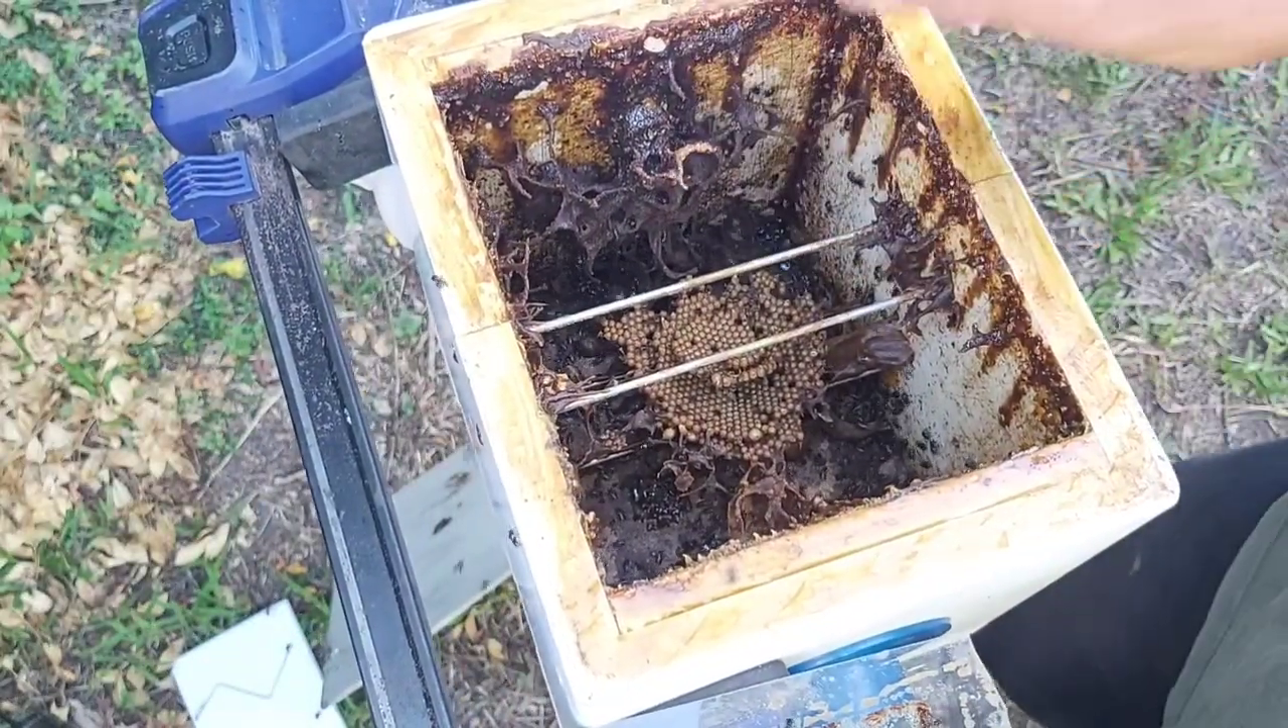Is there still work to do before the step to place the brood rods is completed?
No.